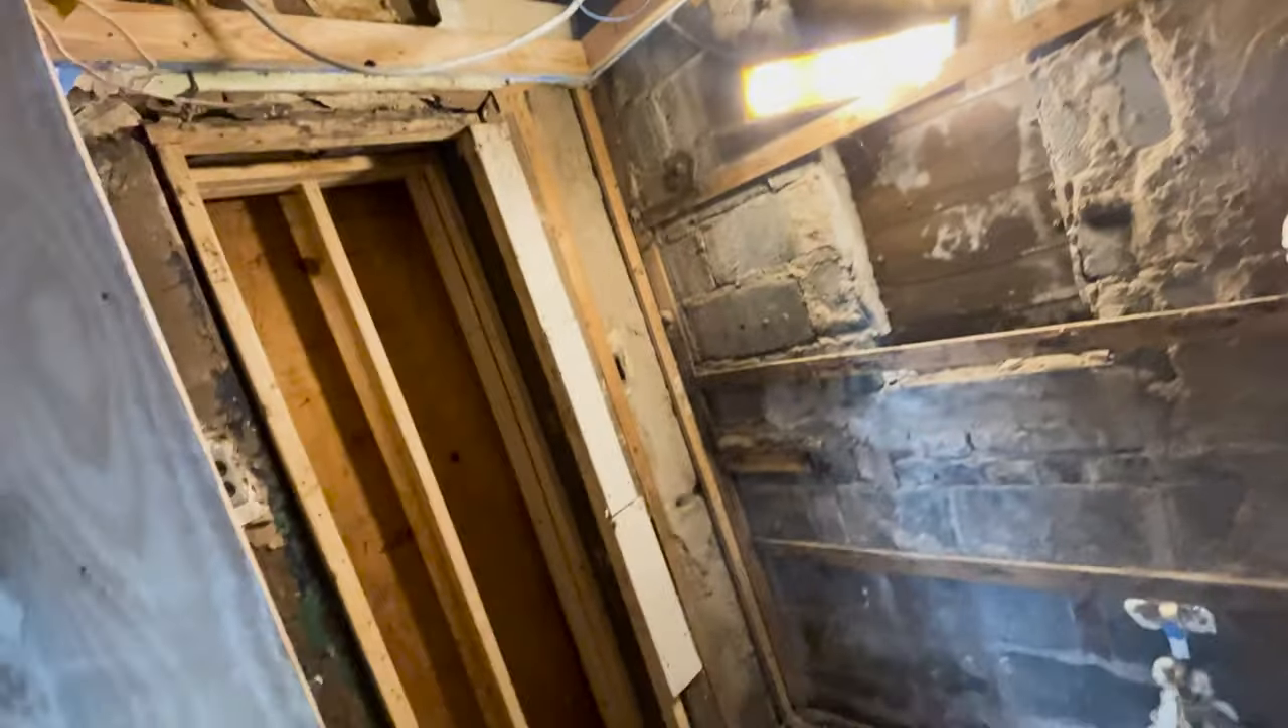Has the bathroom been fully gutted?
Yes.